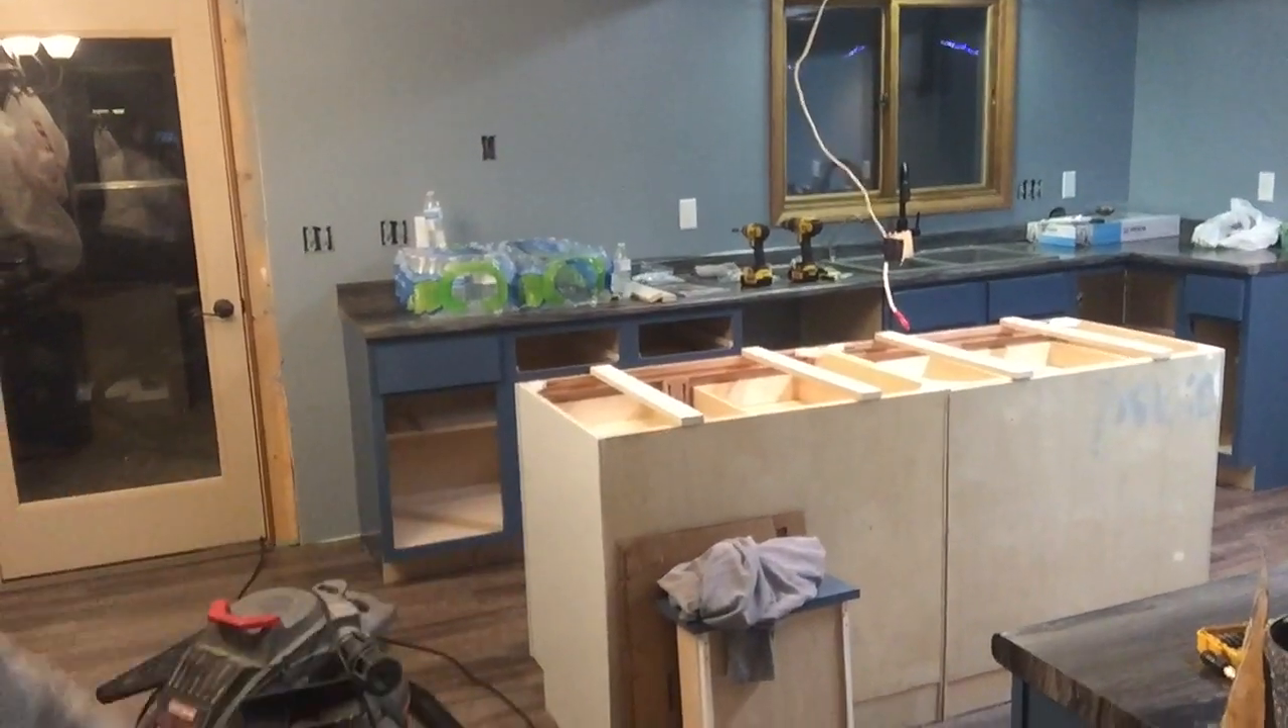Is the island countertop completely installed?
No.